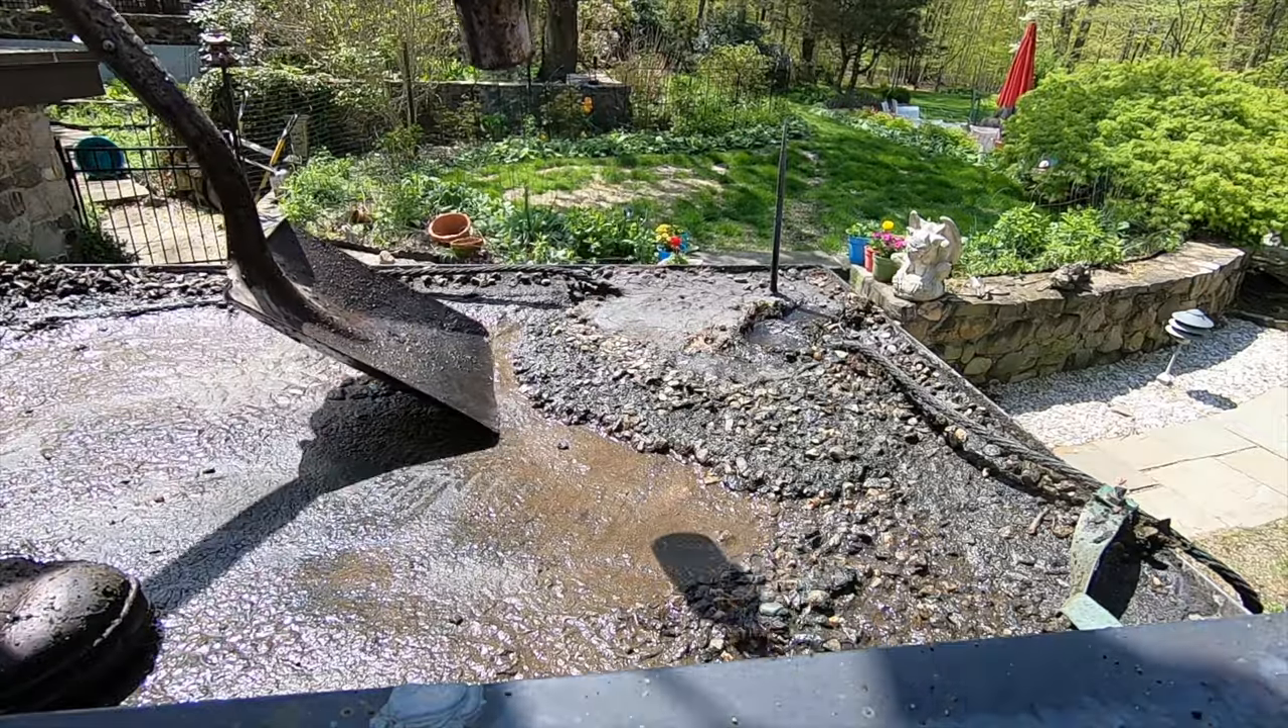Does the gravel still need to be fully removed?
Yes.